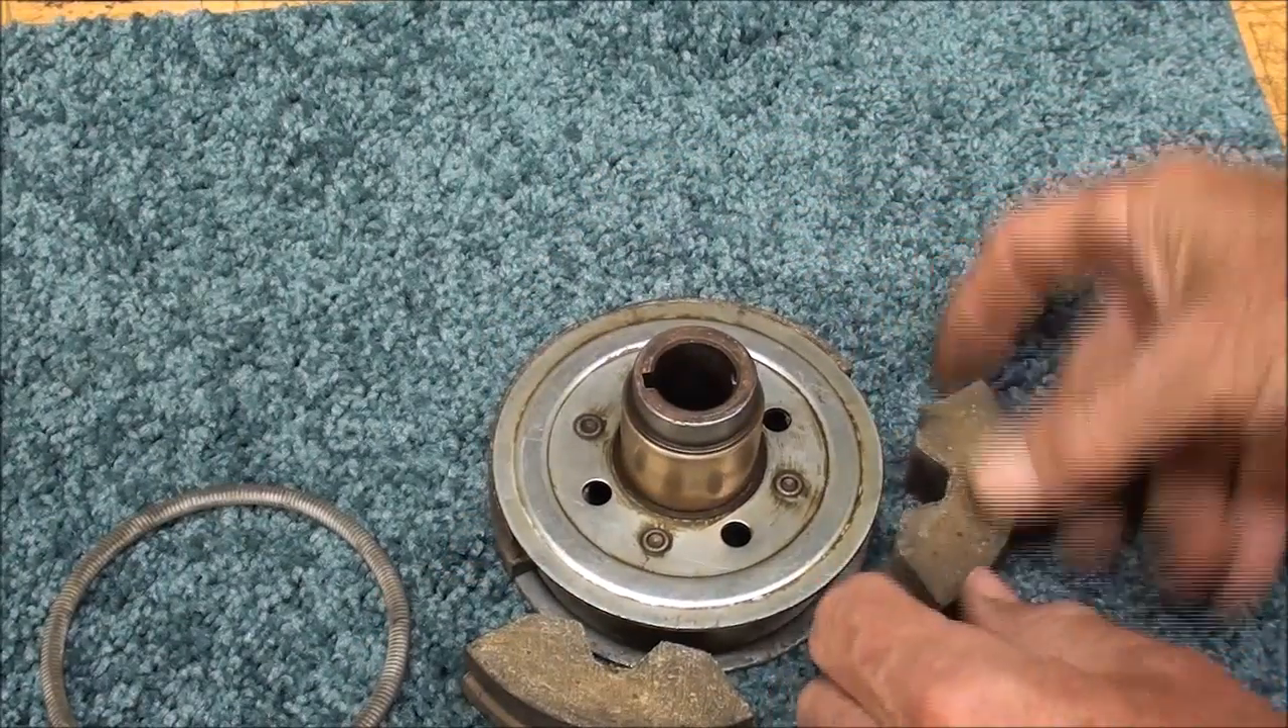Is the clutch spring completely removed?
Yes.